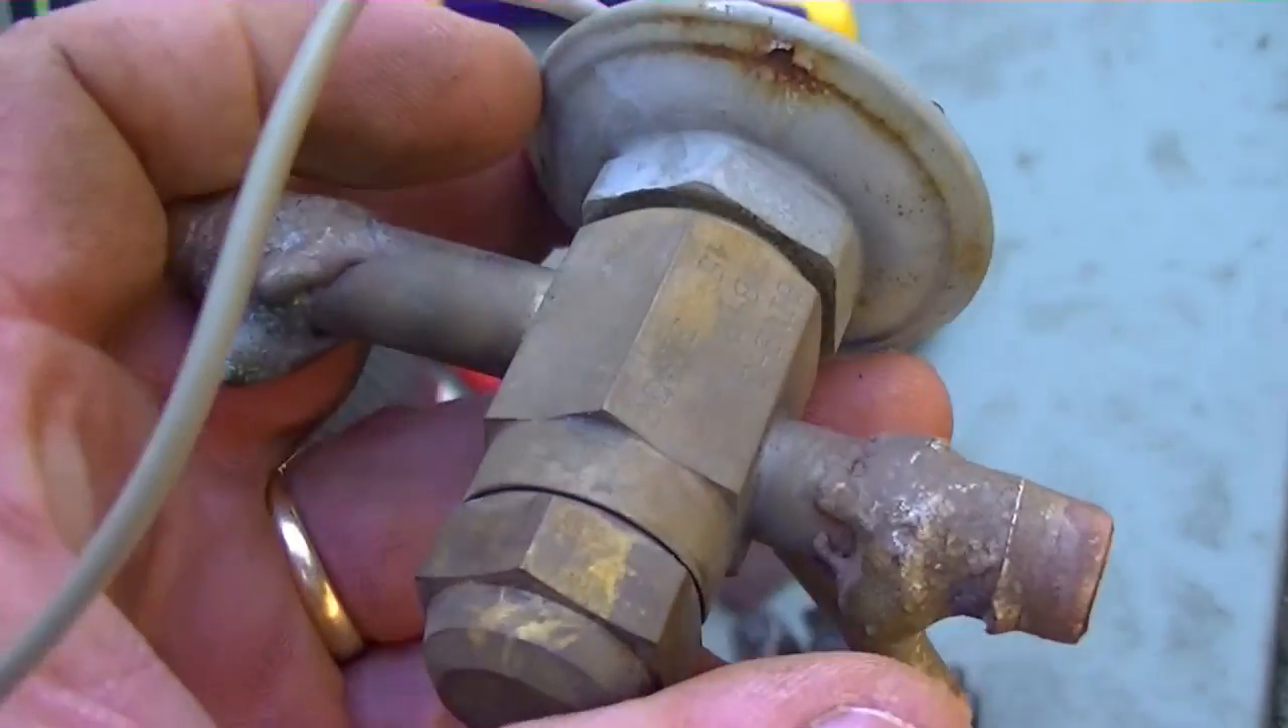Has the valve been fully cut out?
Yes.